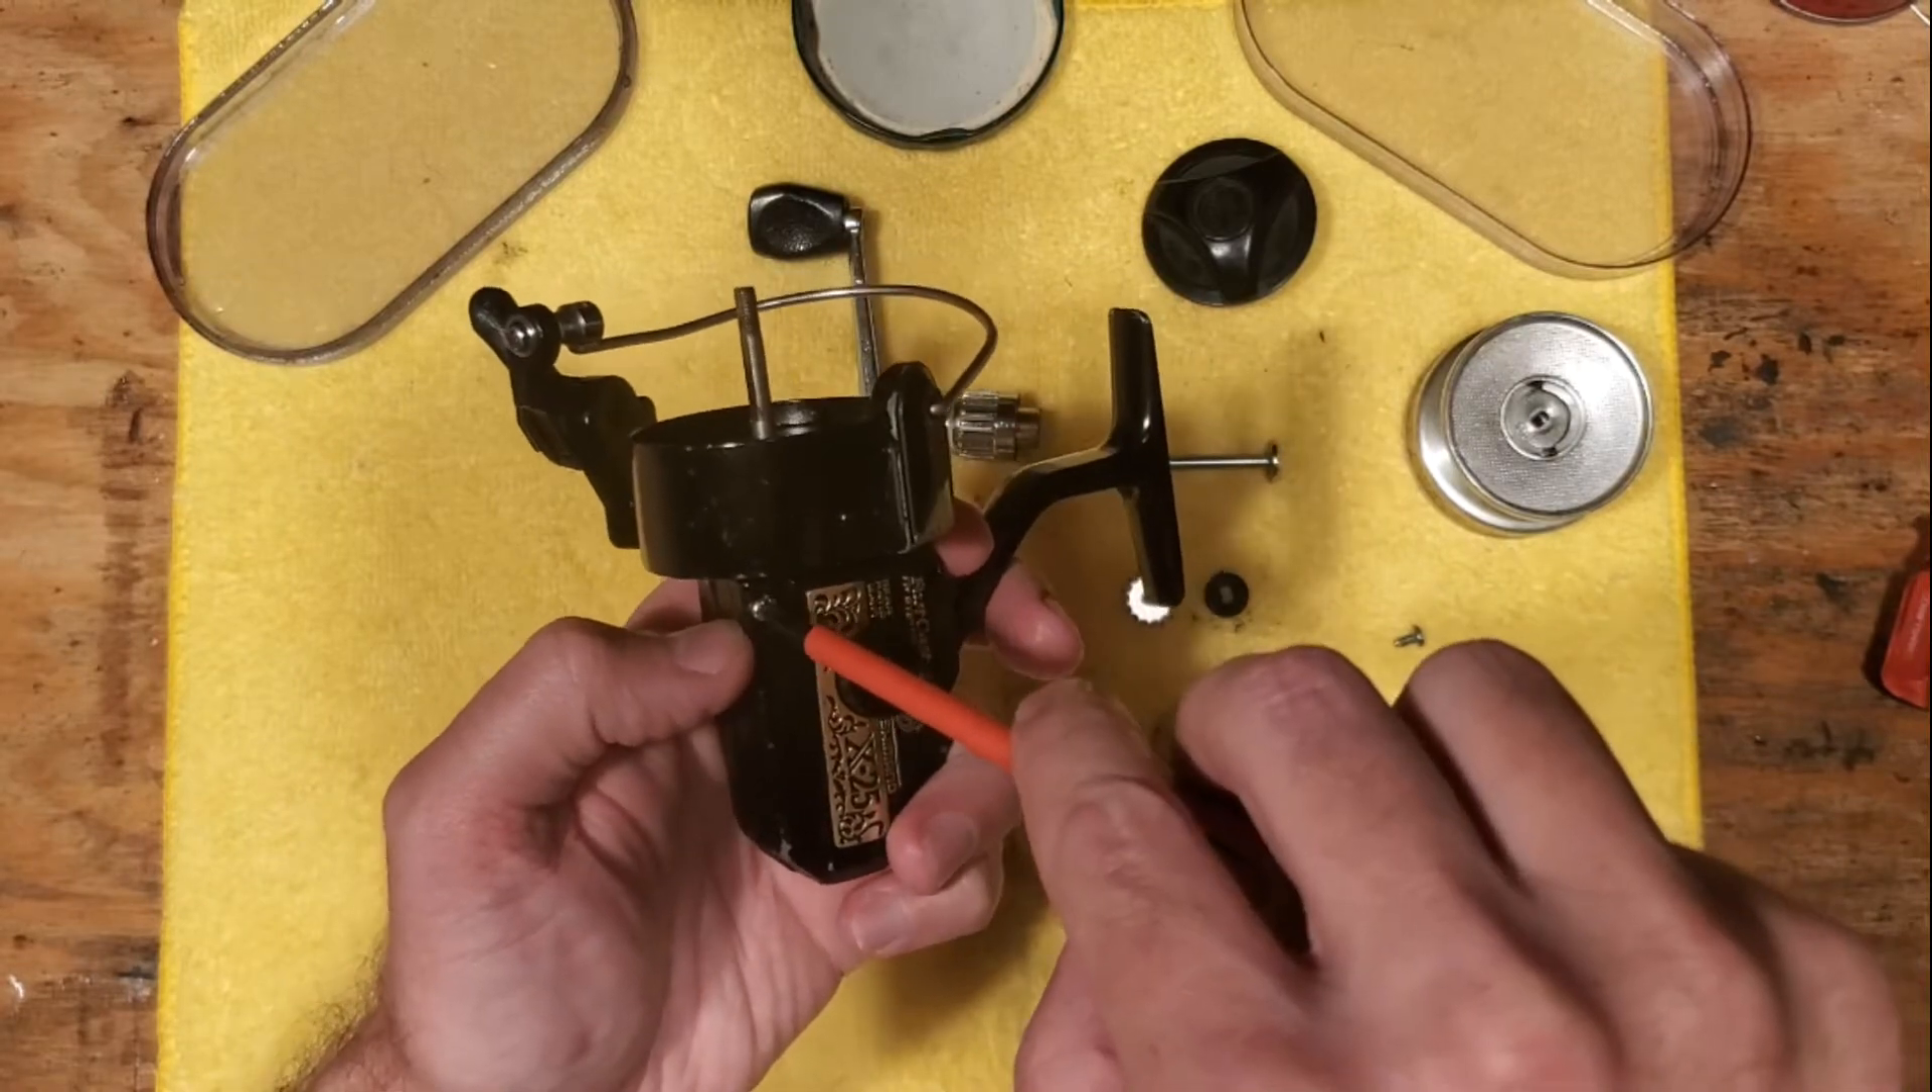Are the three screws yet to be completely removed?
Yes.